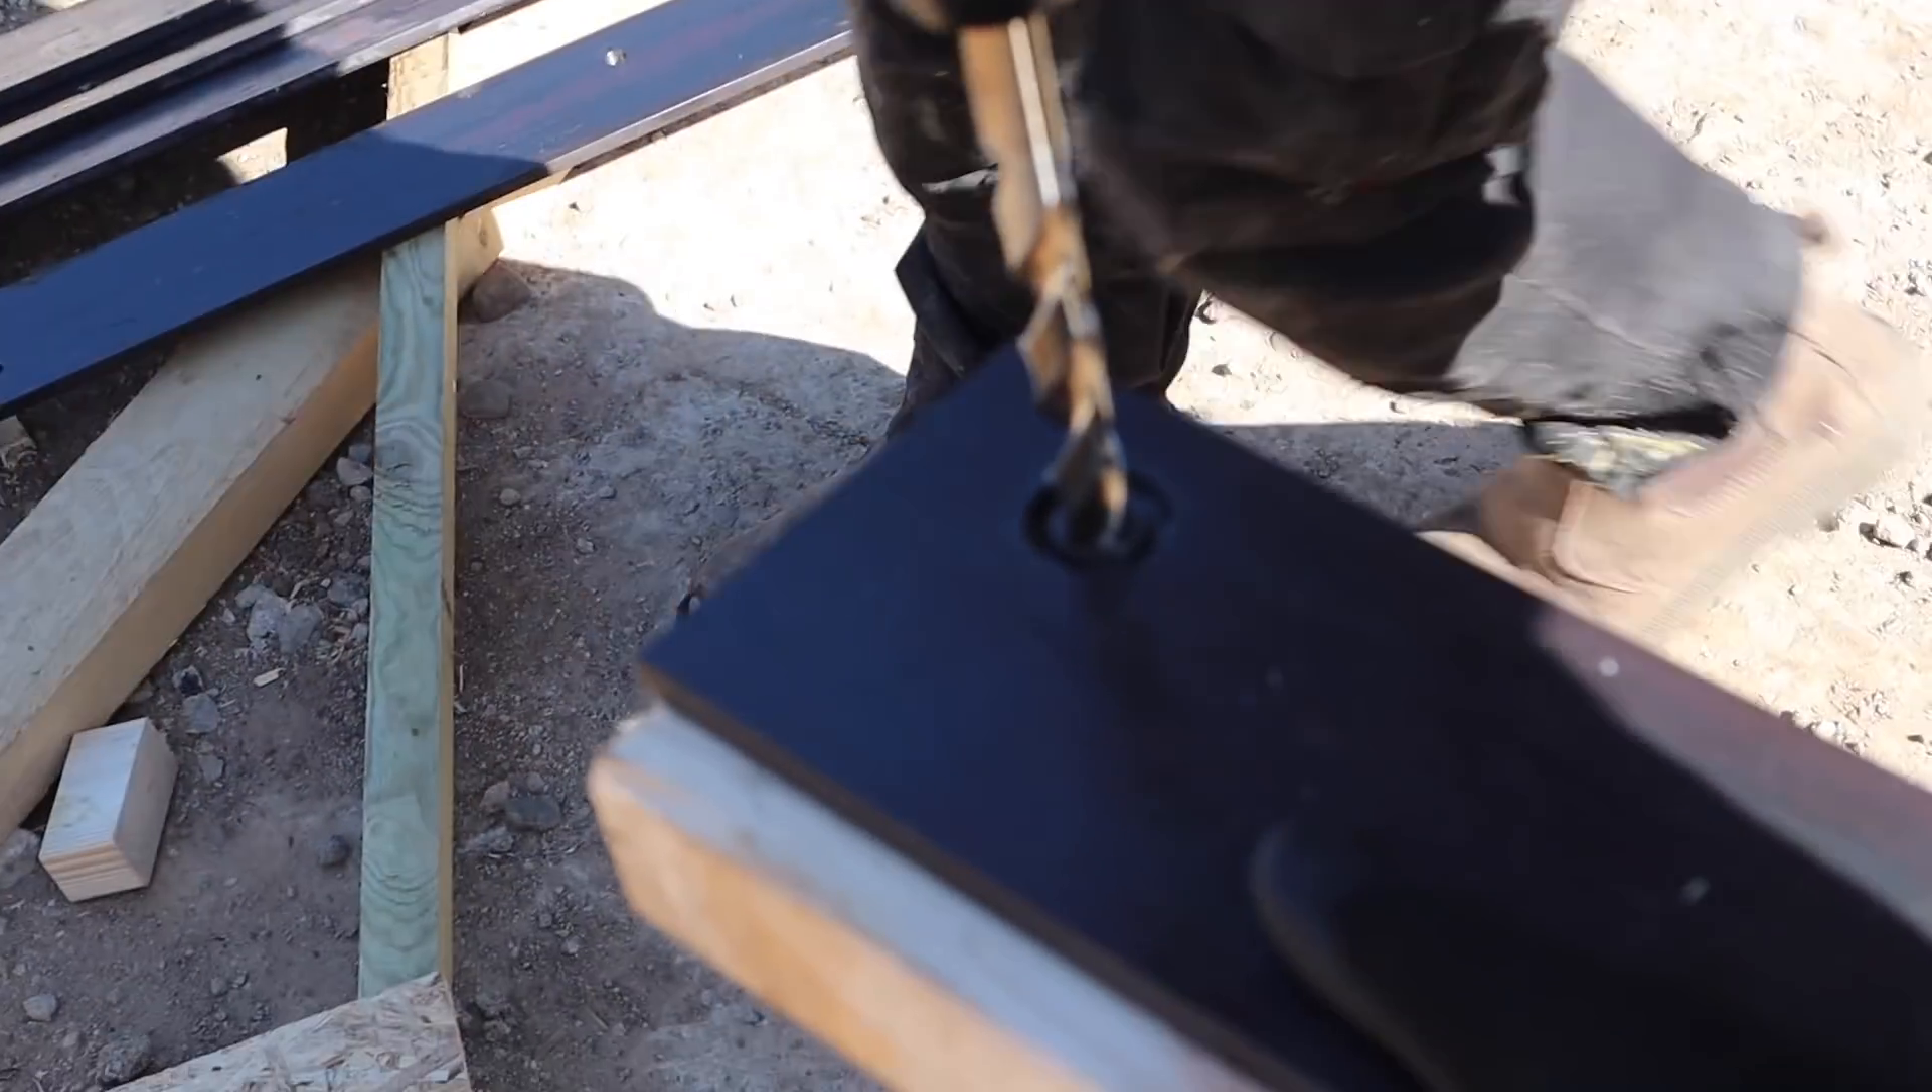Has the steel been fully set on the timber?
Yes.